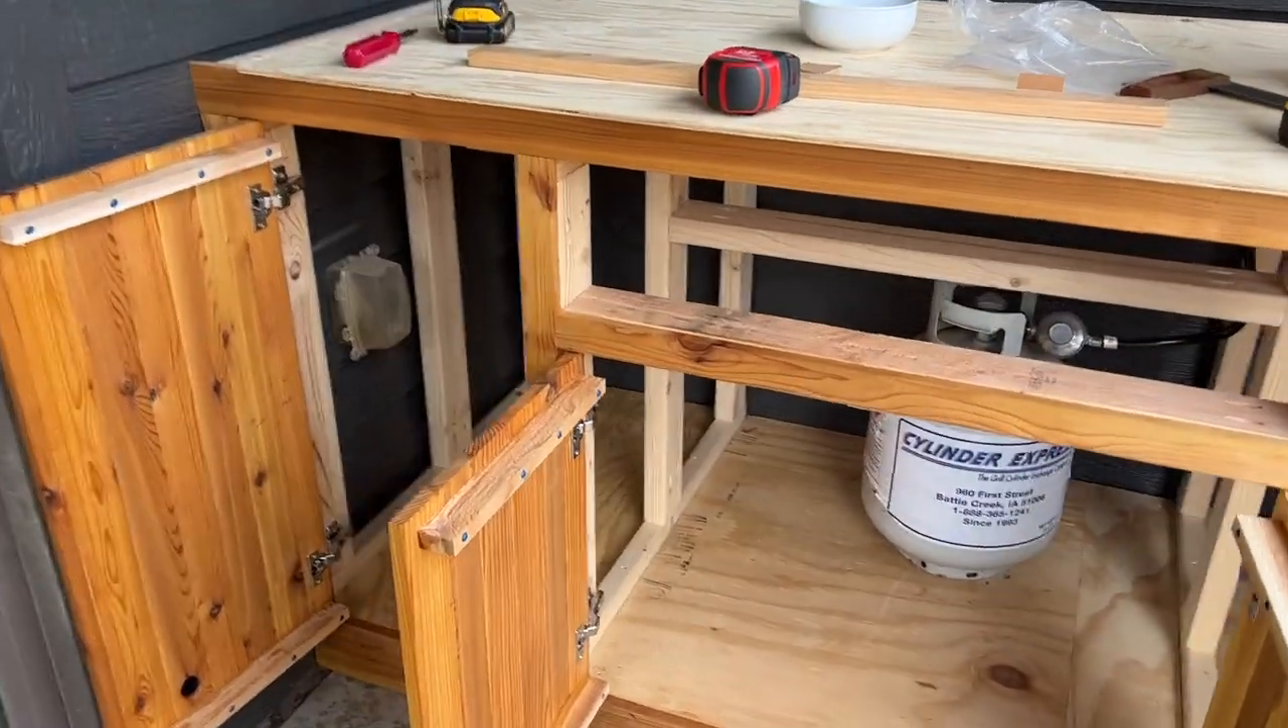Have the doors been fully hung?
Yes.